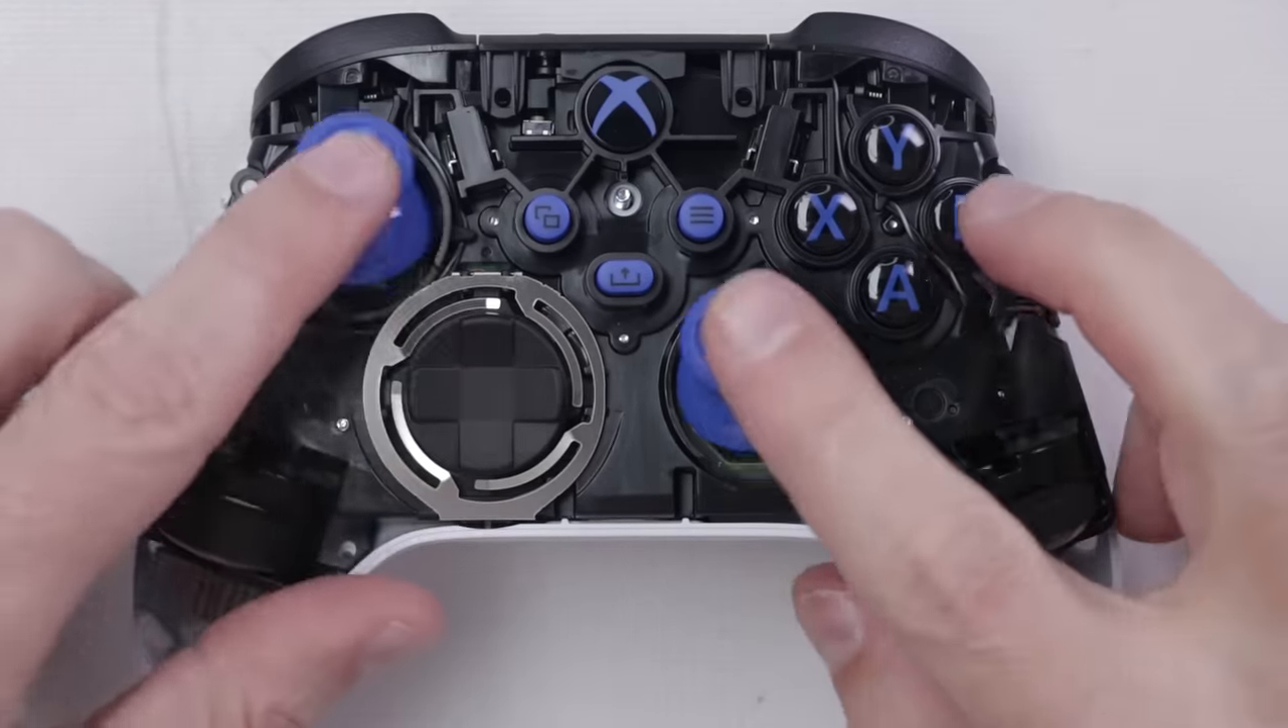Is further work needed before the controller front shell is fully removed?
No.